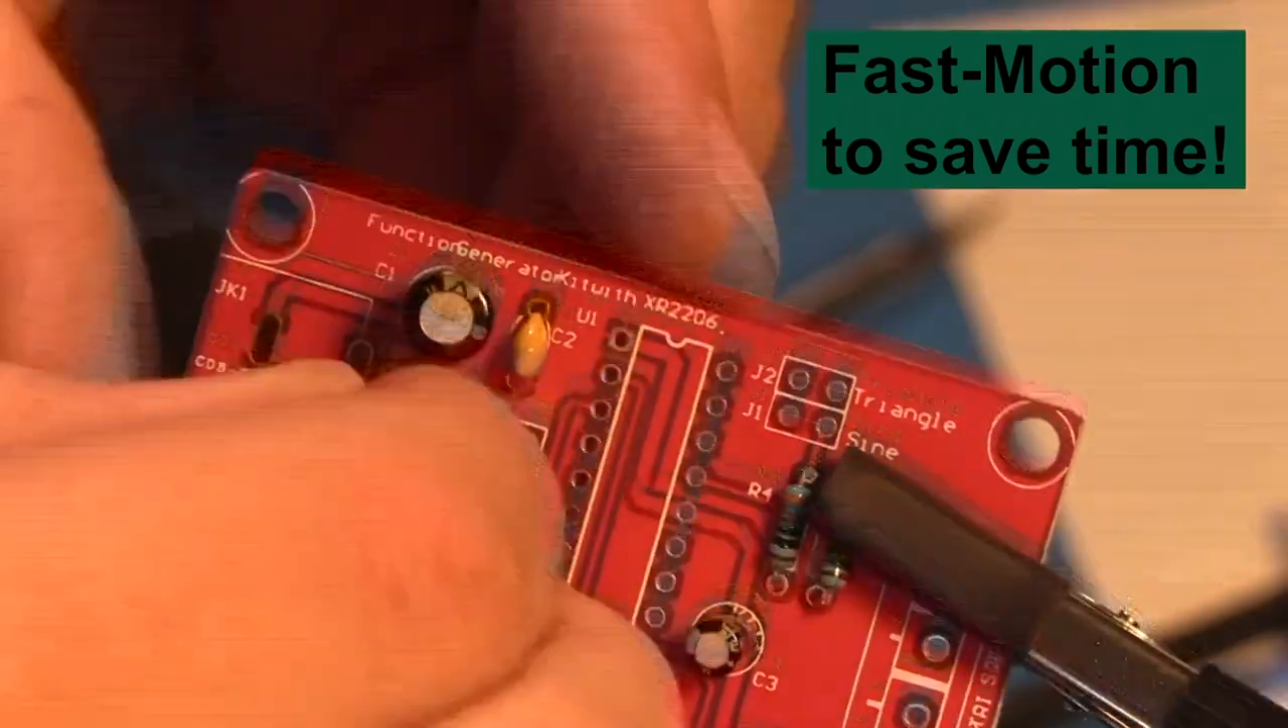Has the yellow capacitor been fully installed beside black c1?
Yes.